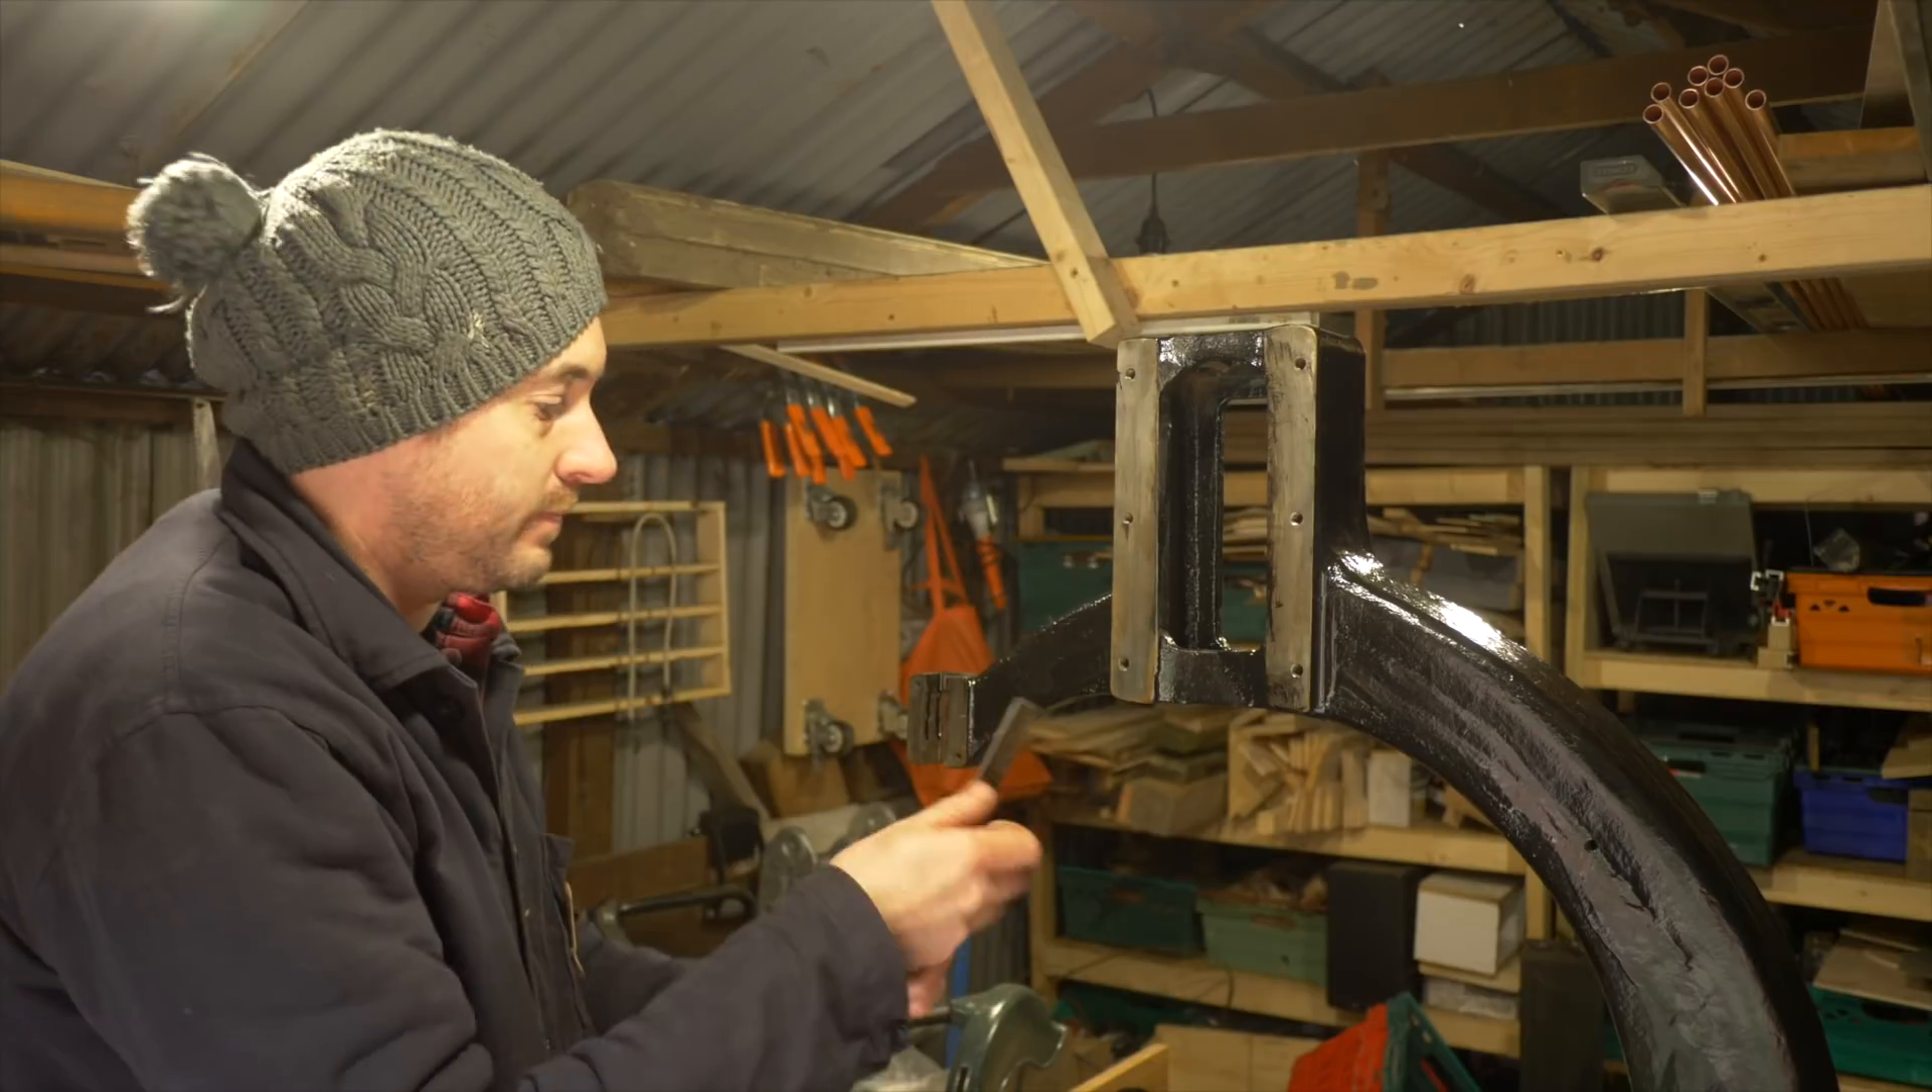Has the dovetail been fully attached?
No.